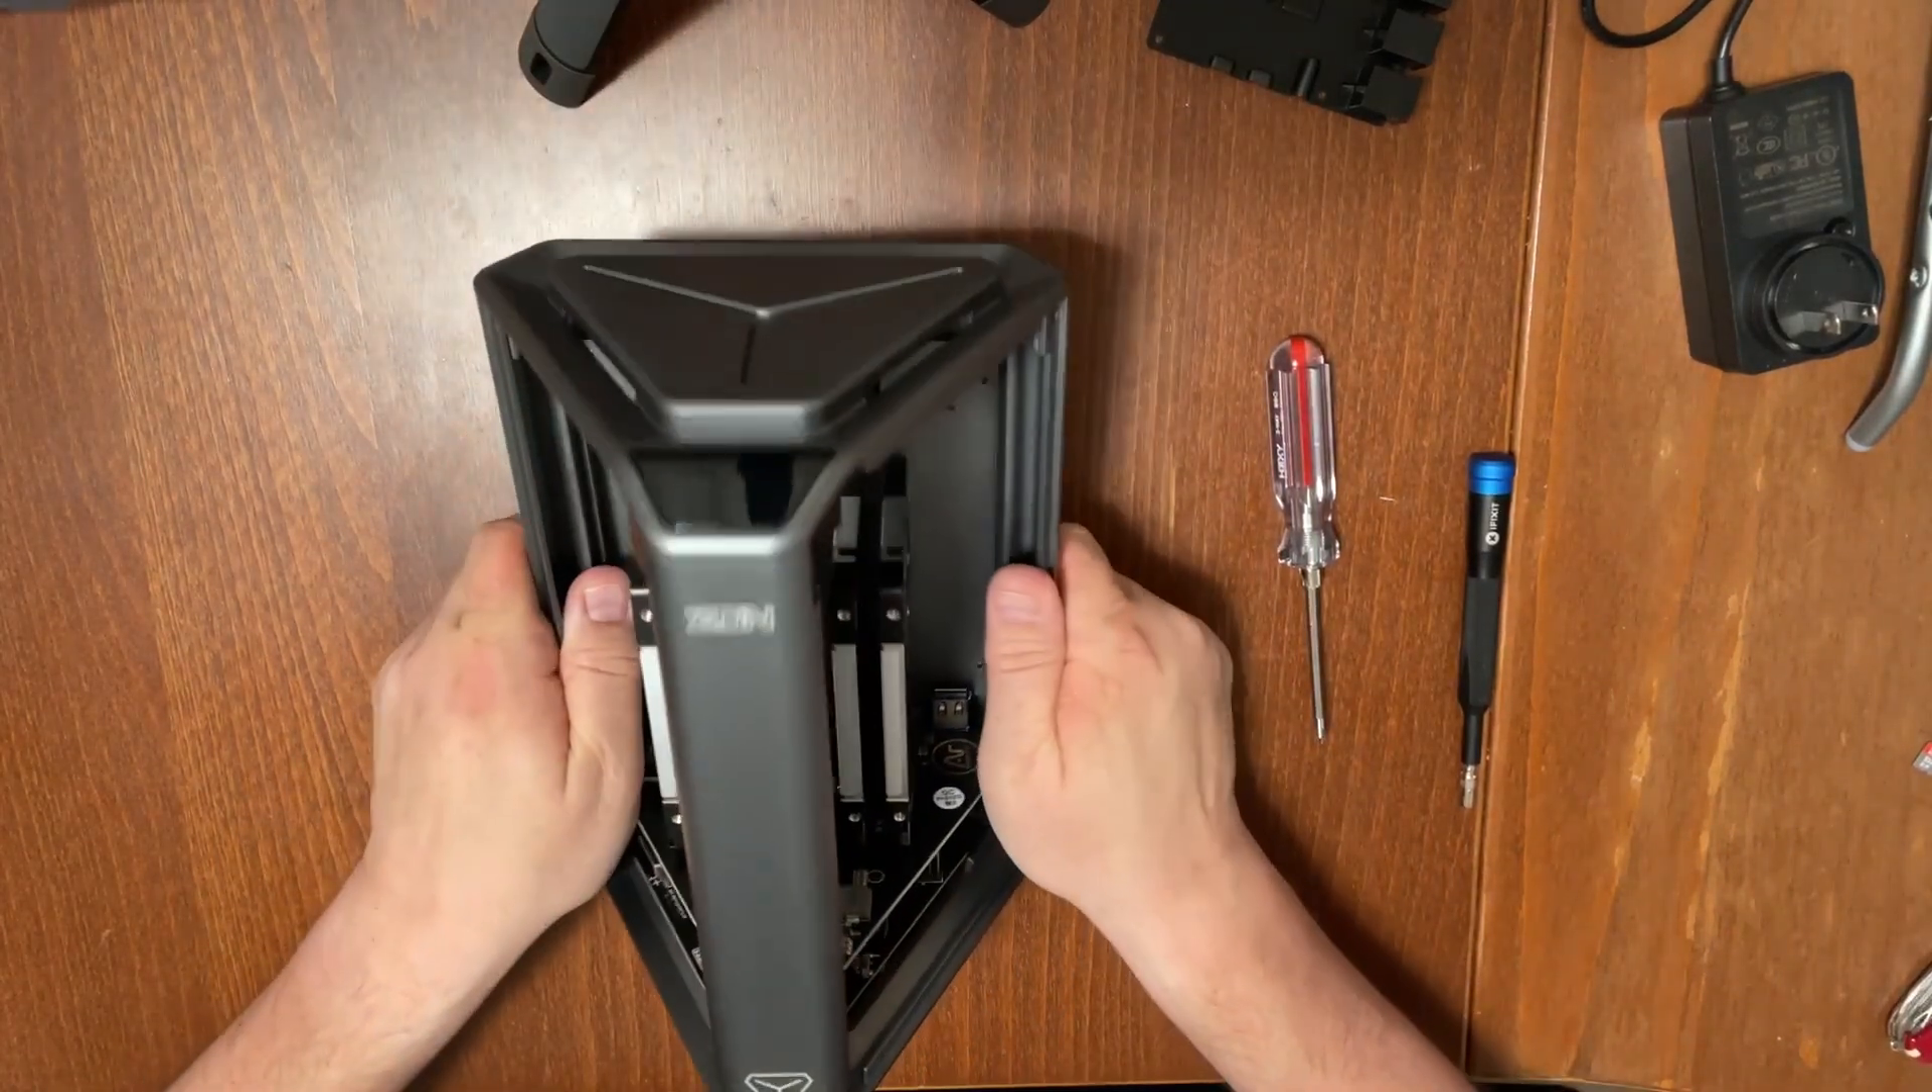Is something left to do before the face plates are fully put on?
Yes.